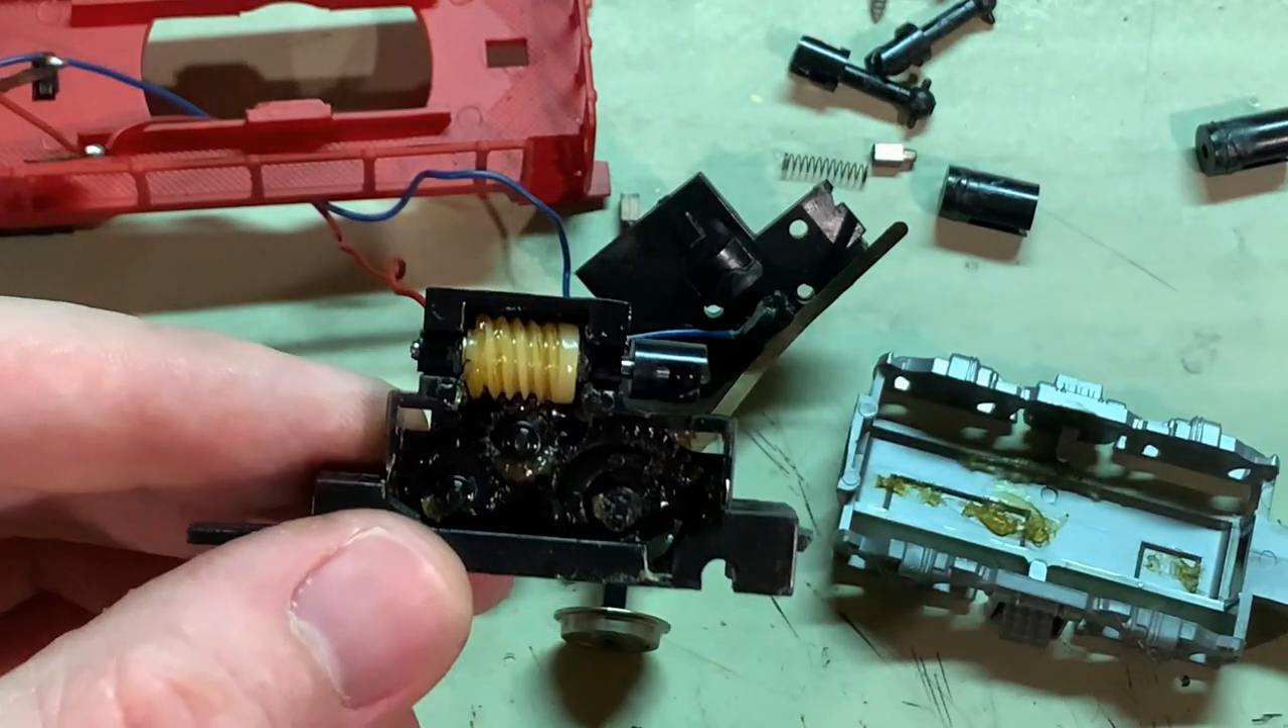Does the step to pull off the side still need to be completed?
No.